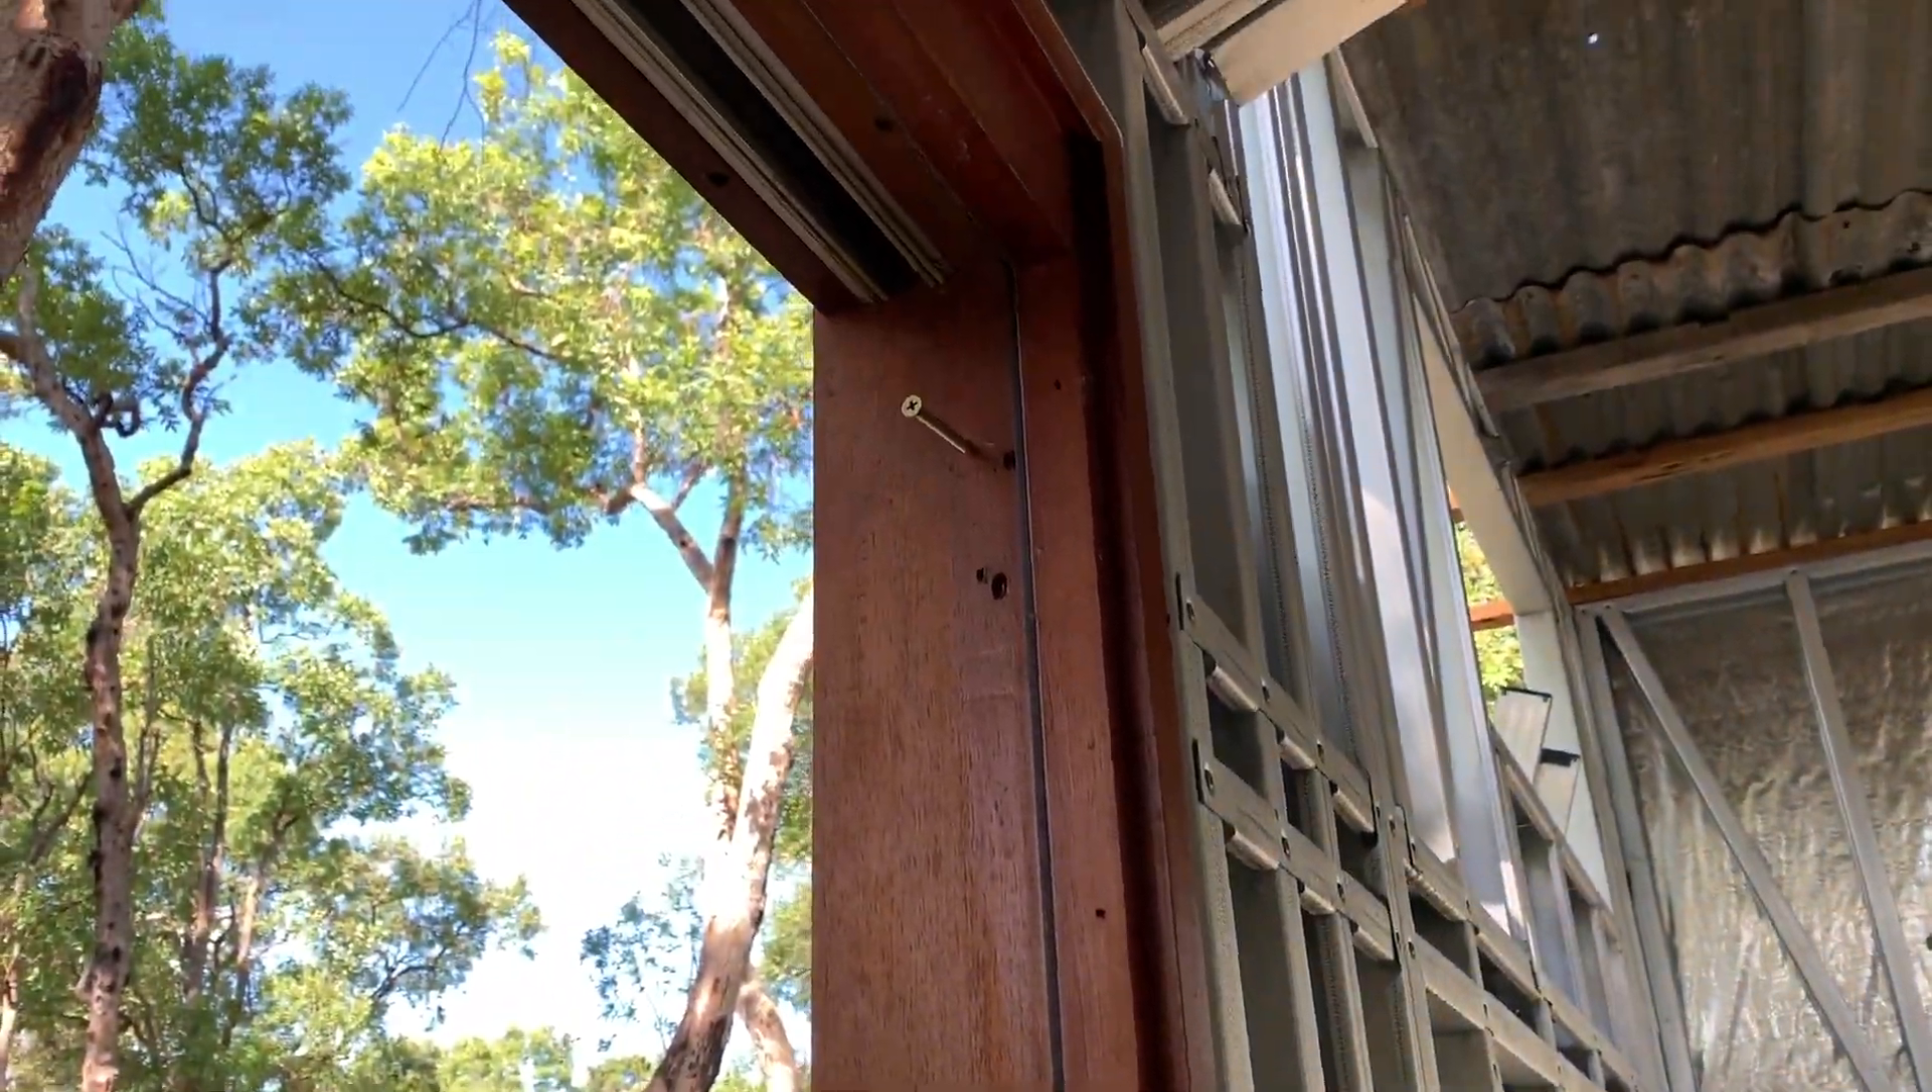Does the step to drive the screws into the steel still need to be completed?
Yes.